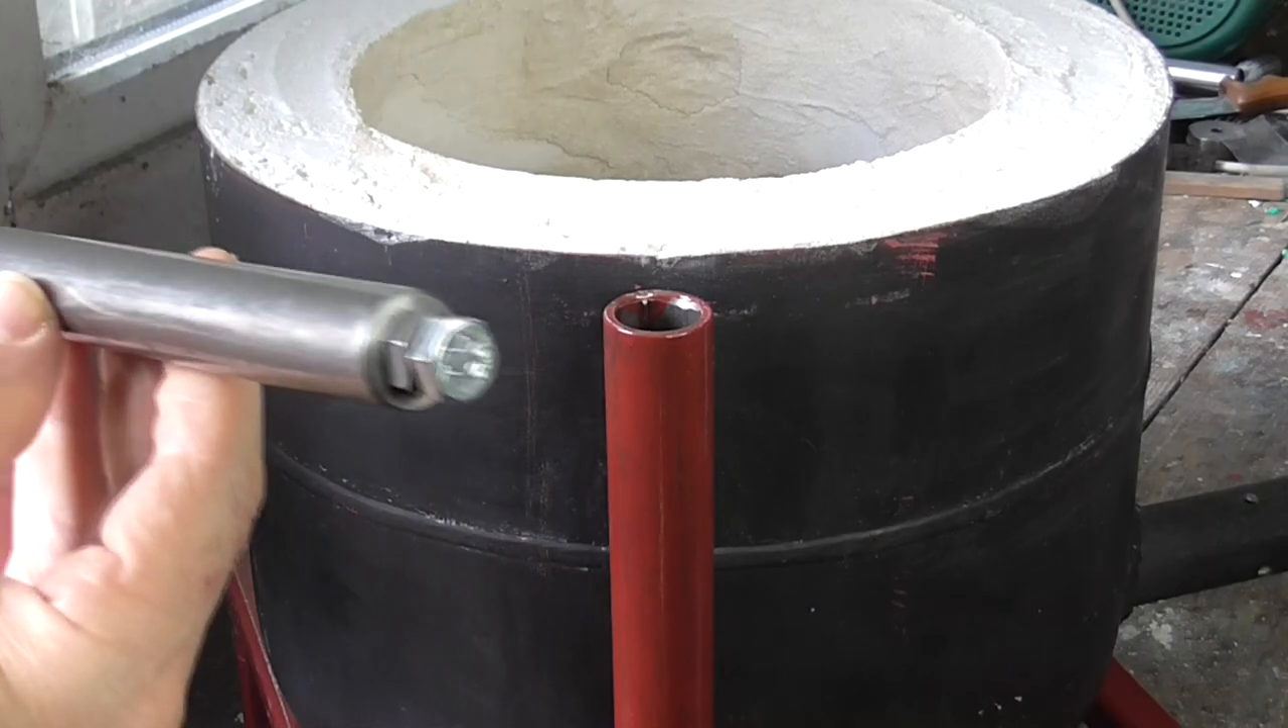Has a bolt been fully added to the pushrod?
Yes.